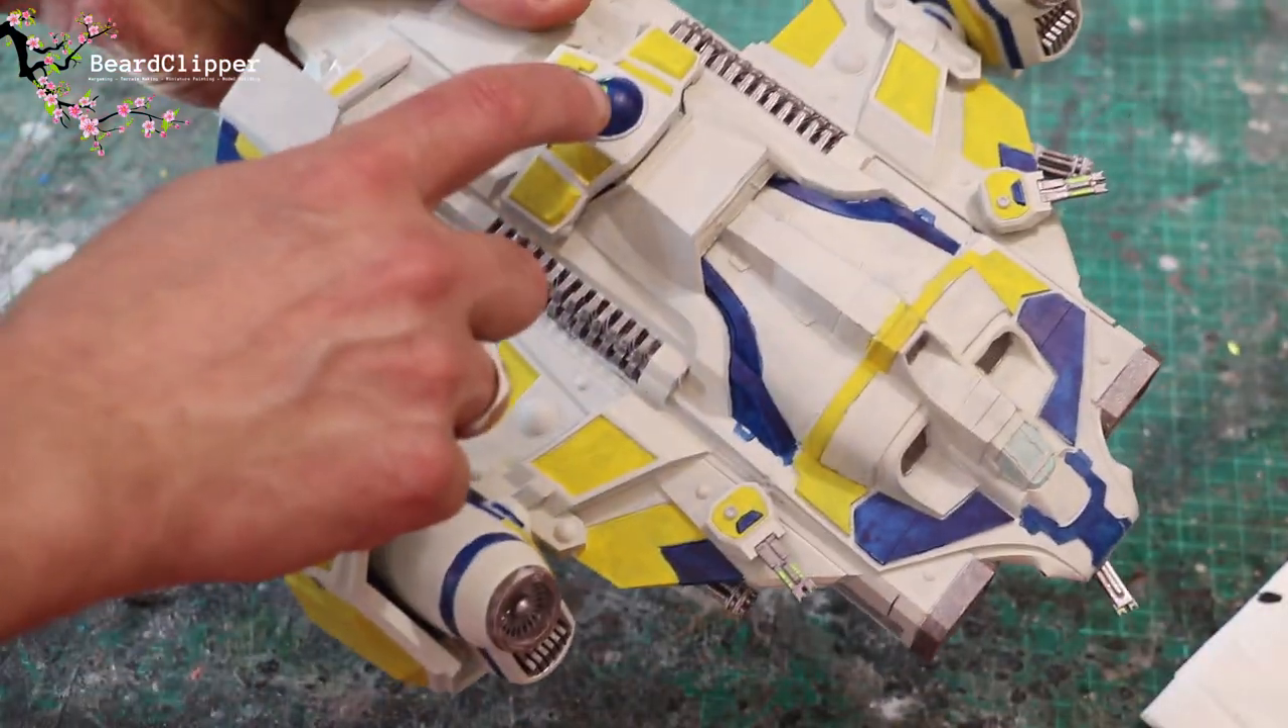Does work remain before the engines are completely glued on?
No.